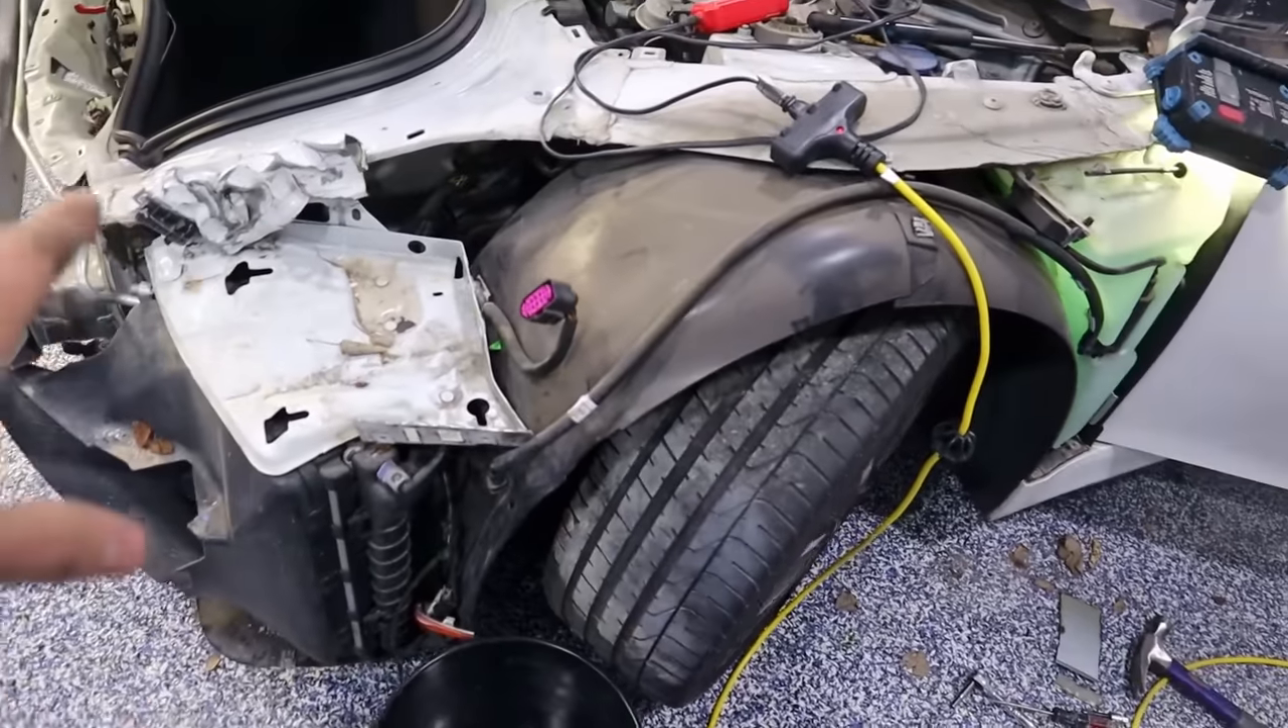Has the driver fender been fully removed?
Yes.